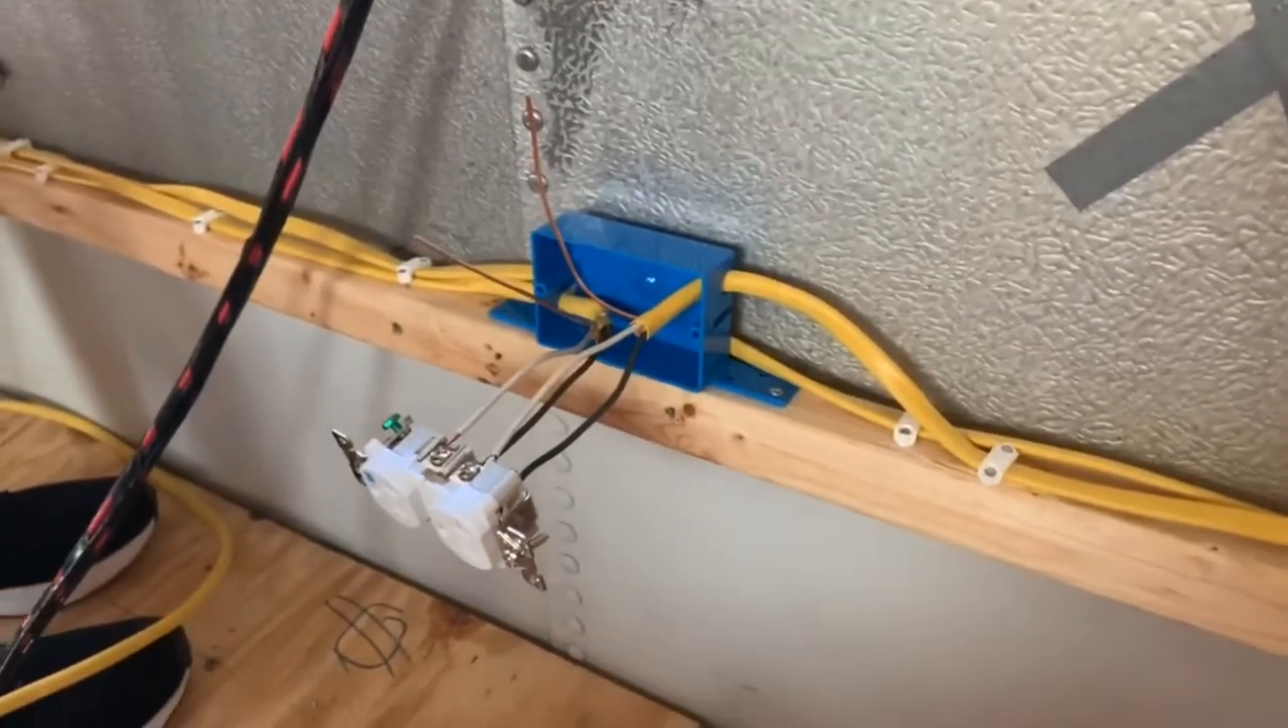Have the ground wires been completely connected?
No.